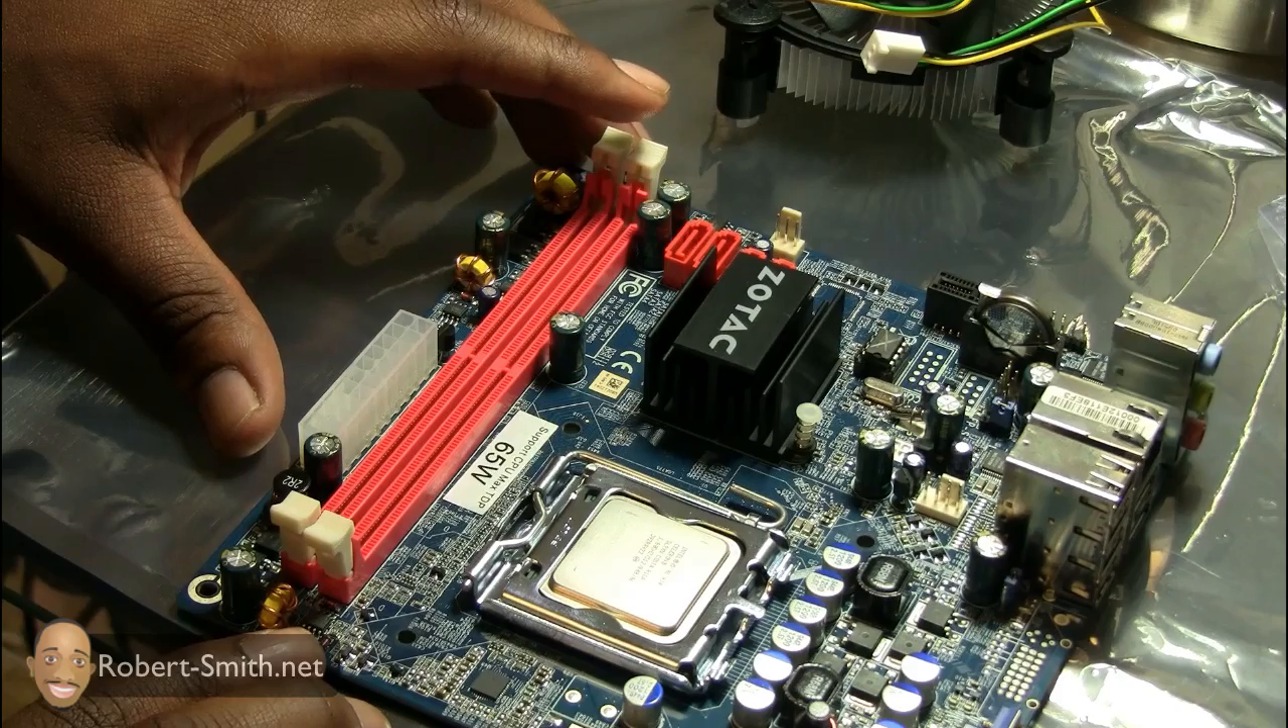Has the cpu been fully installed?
Yes.